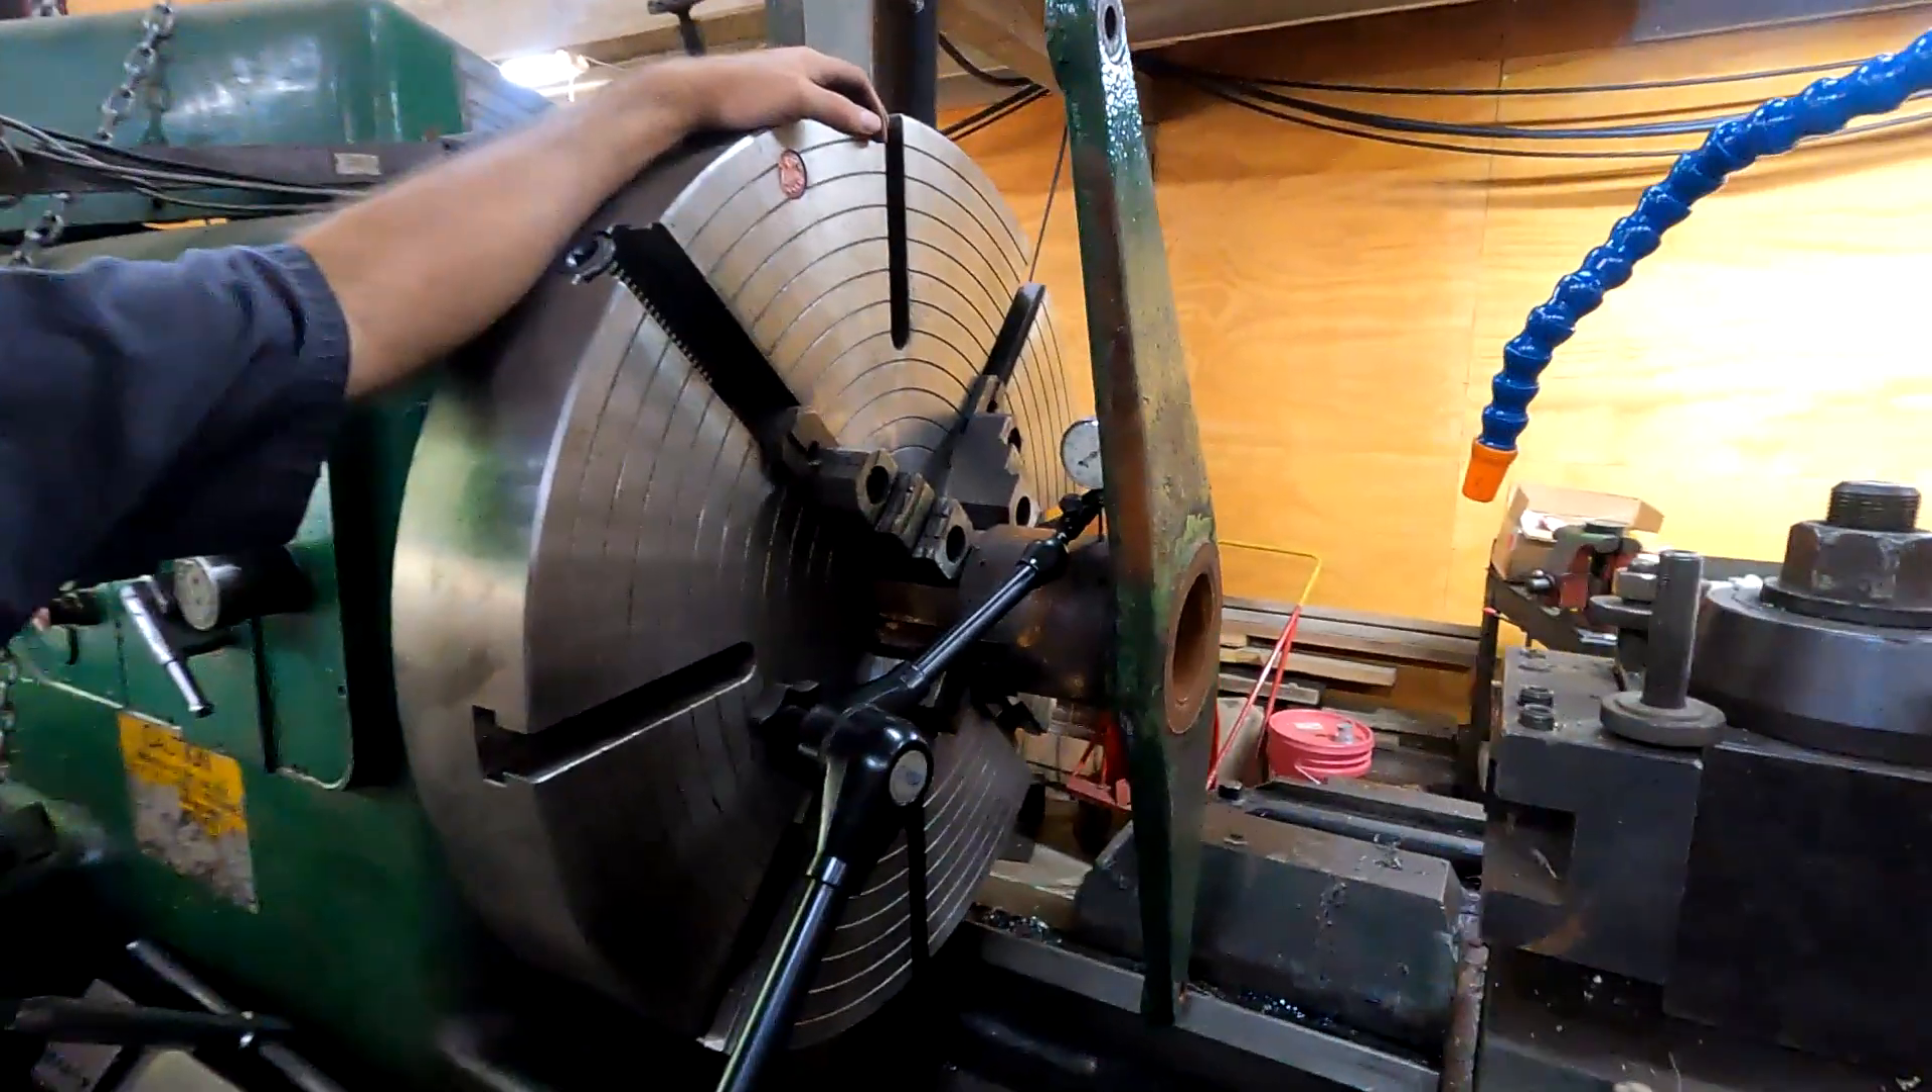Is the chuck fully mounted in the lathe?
Yes.